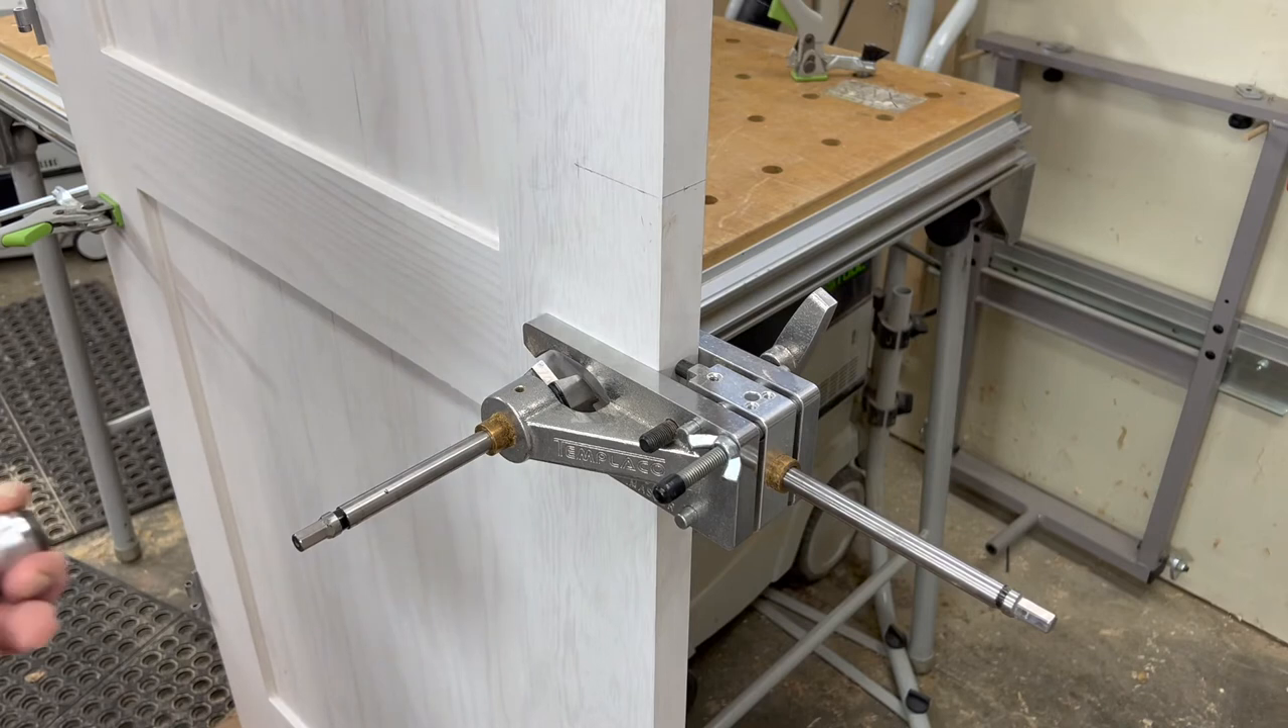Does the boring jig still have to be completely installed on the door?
No.